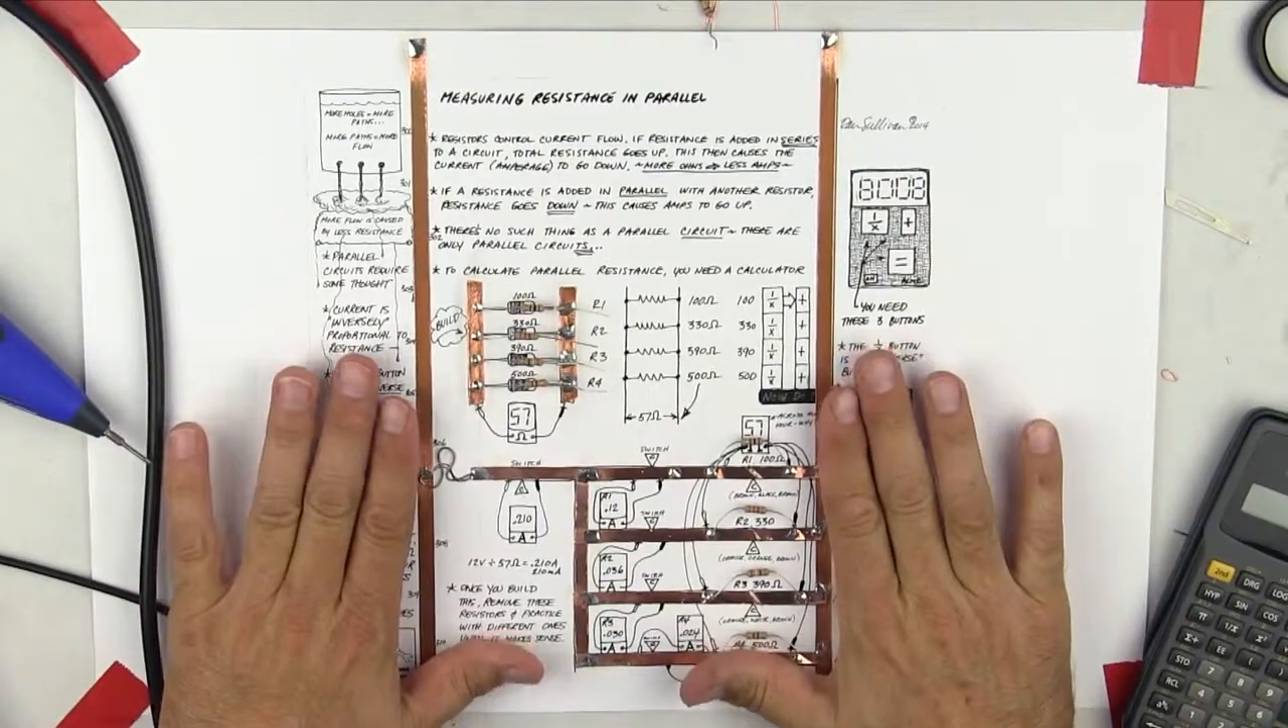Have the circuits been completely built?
Yes.